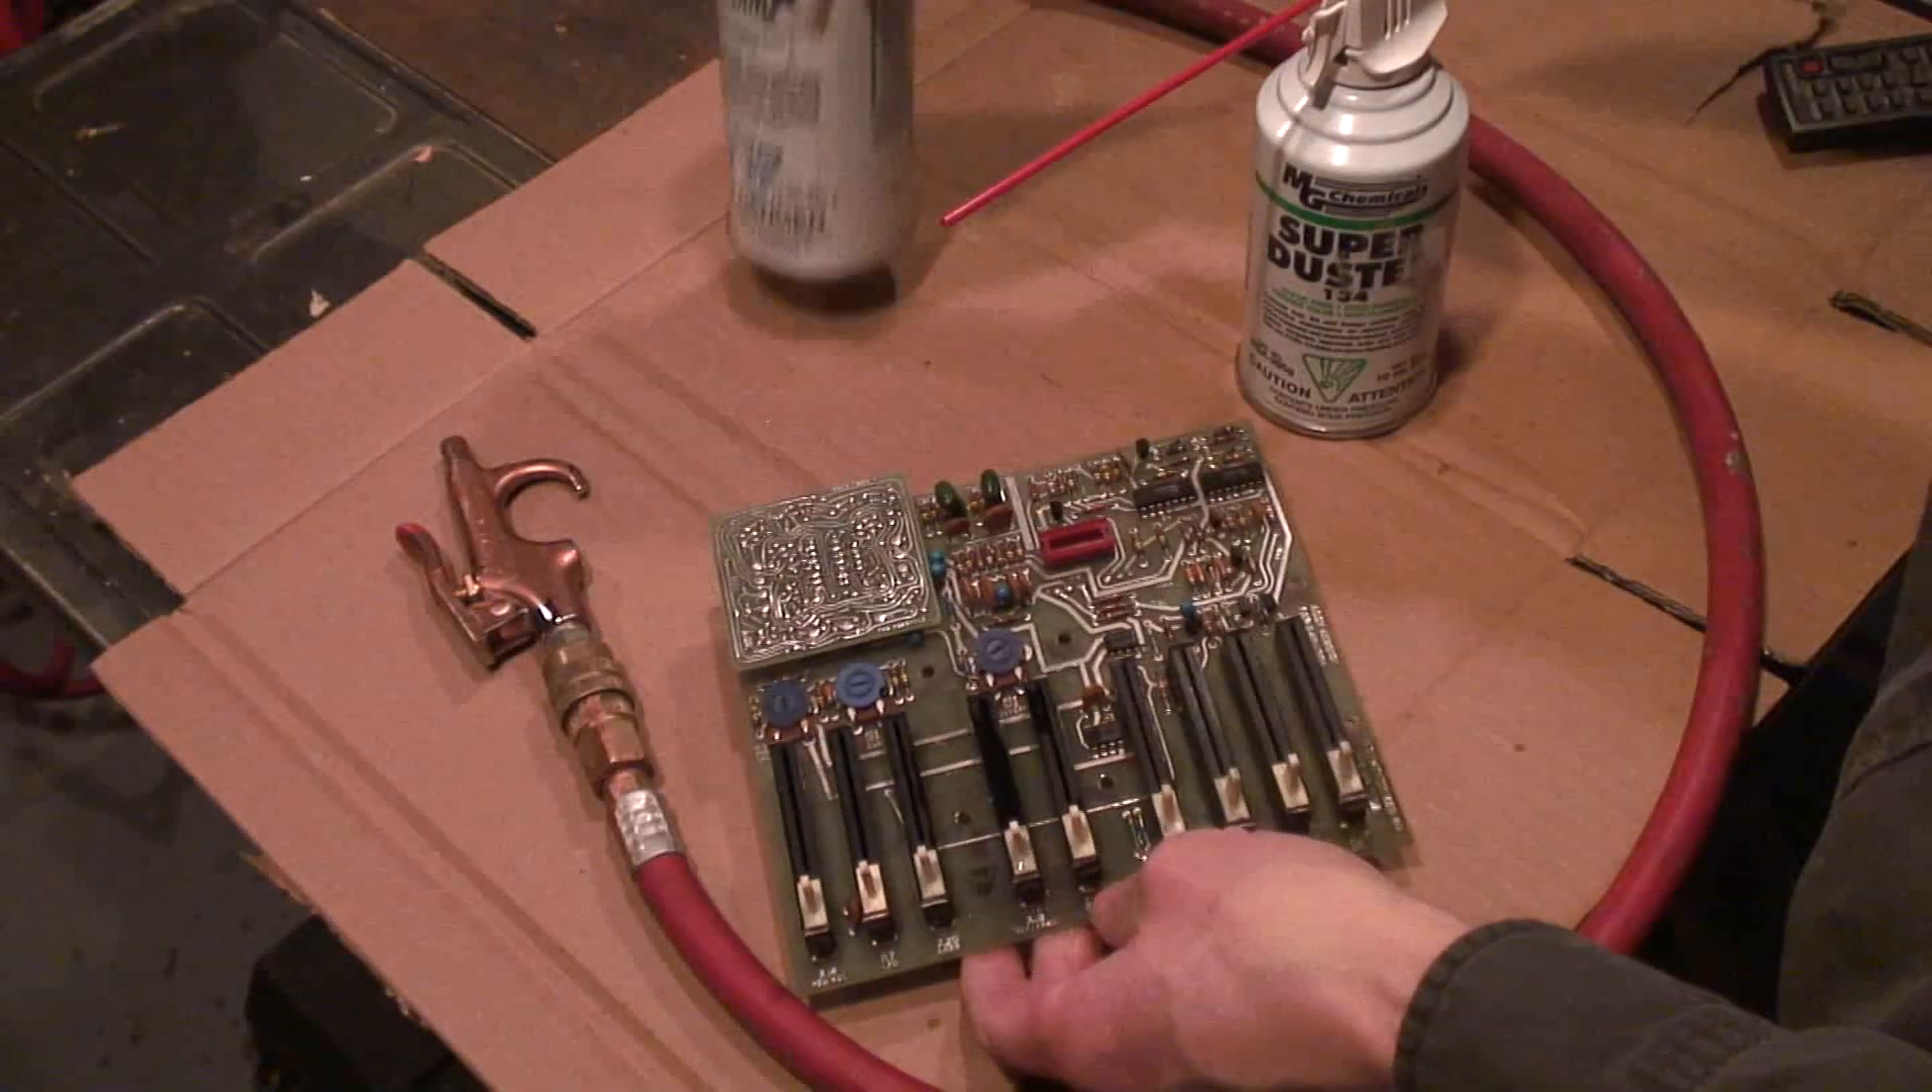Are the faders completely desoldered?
No.